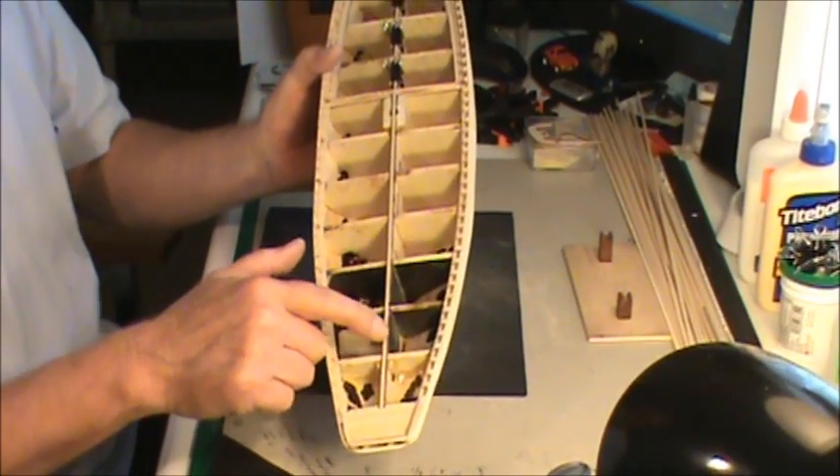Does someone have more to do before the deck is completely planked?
Yes.